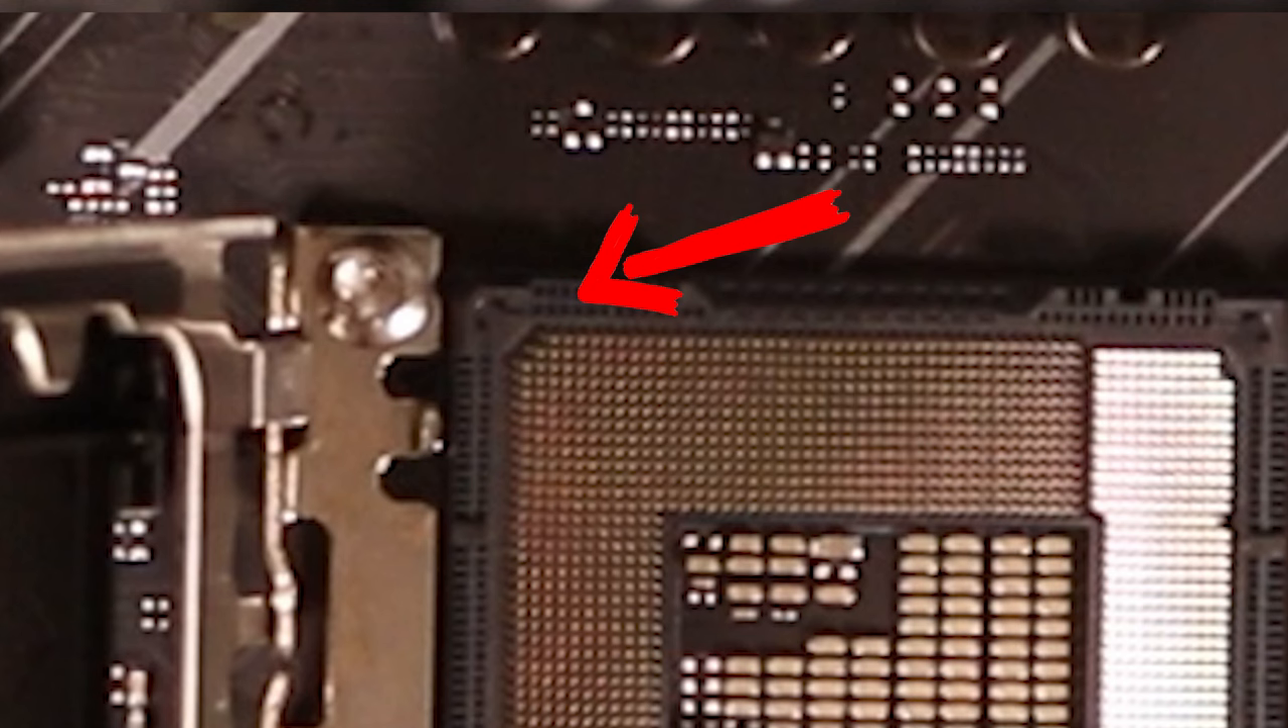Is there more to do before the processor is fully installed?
Yes.